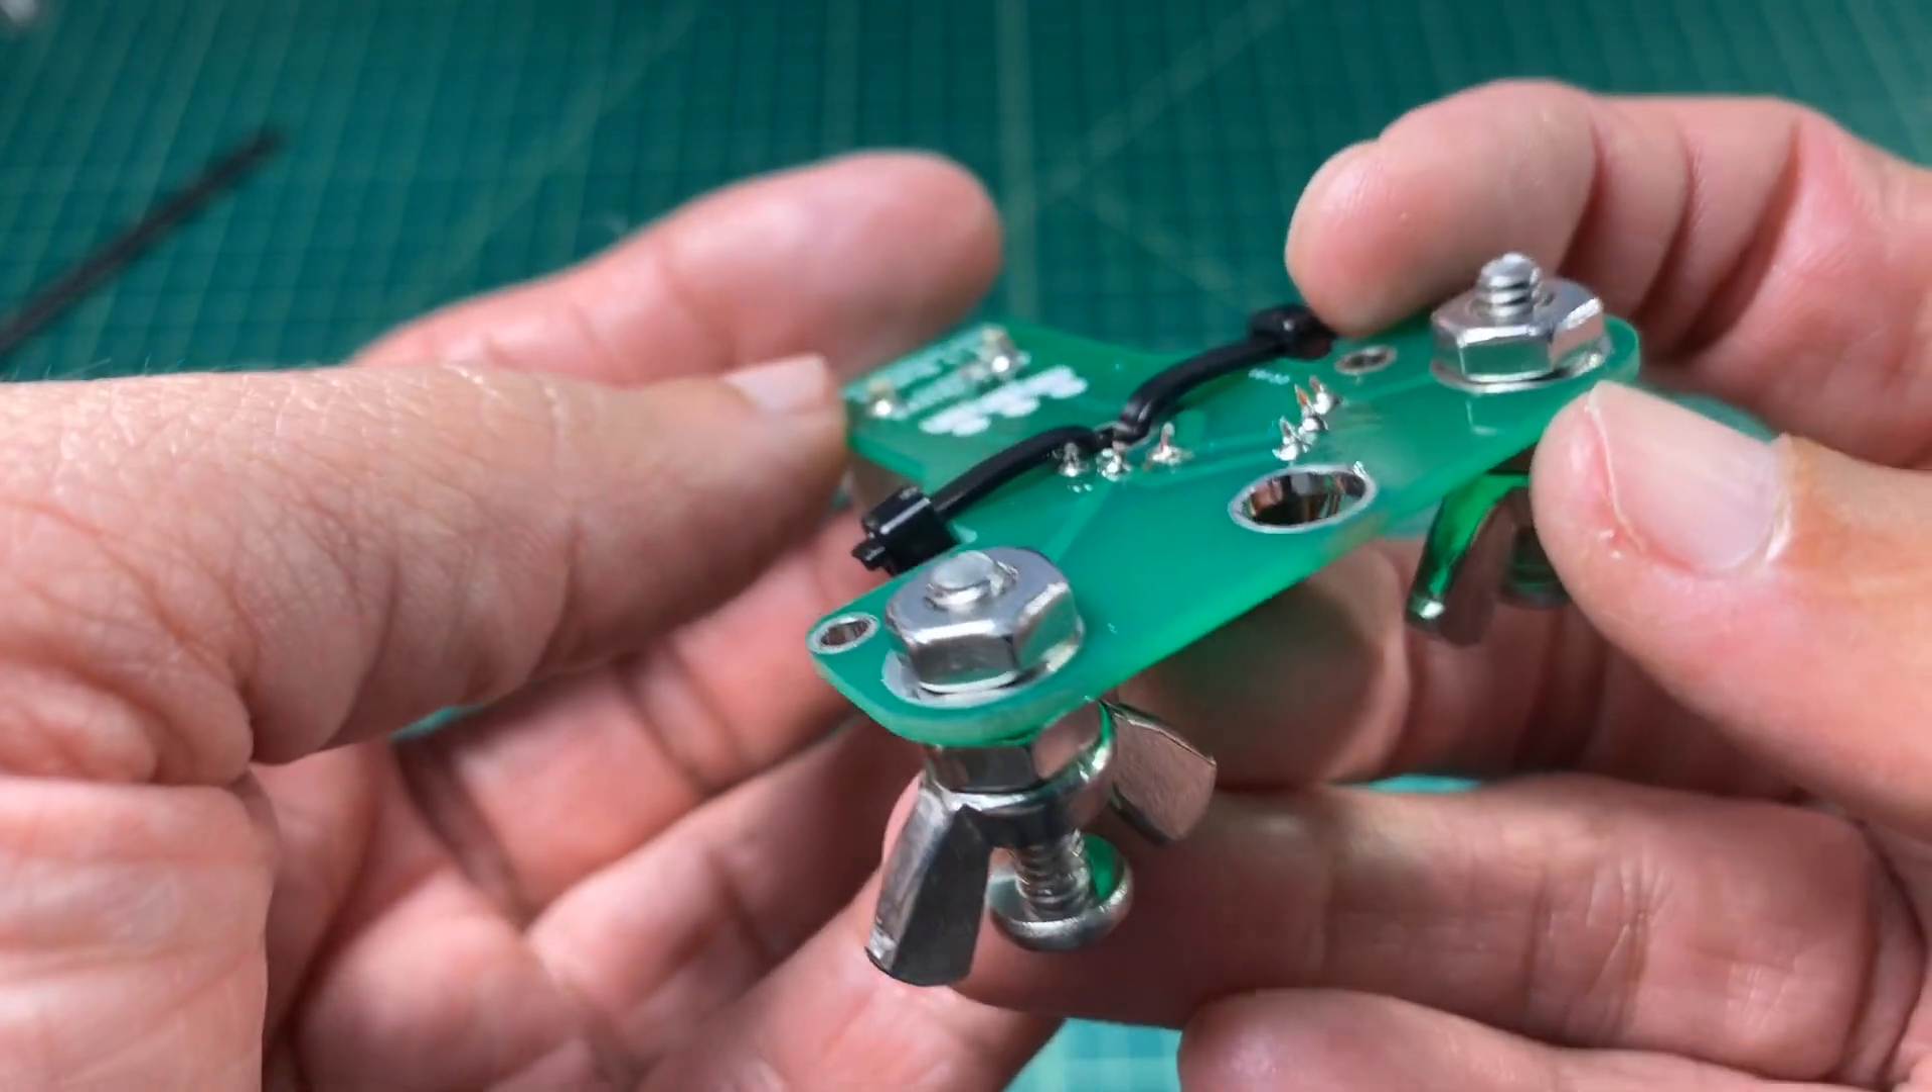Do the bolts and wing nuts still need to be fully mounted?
No.